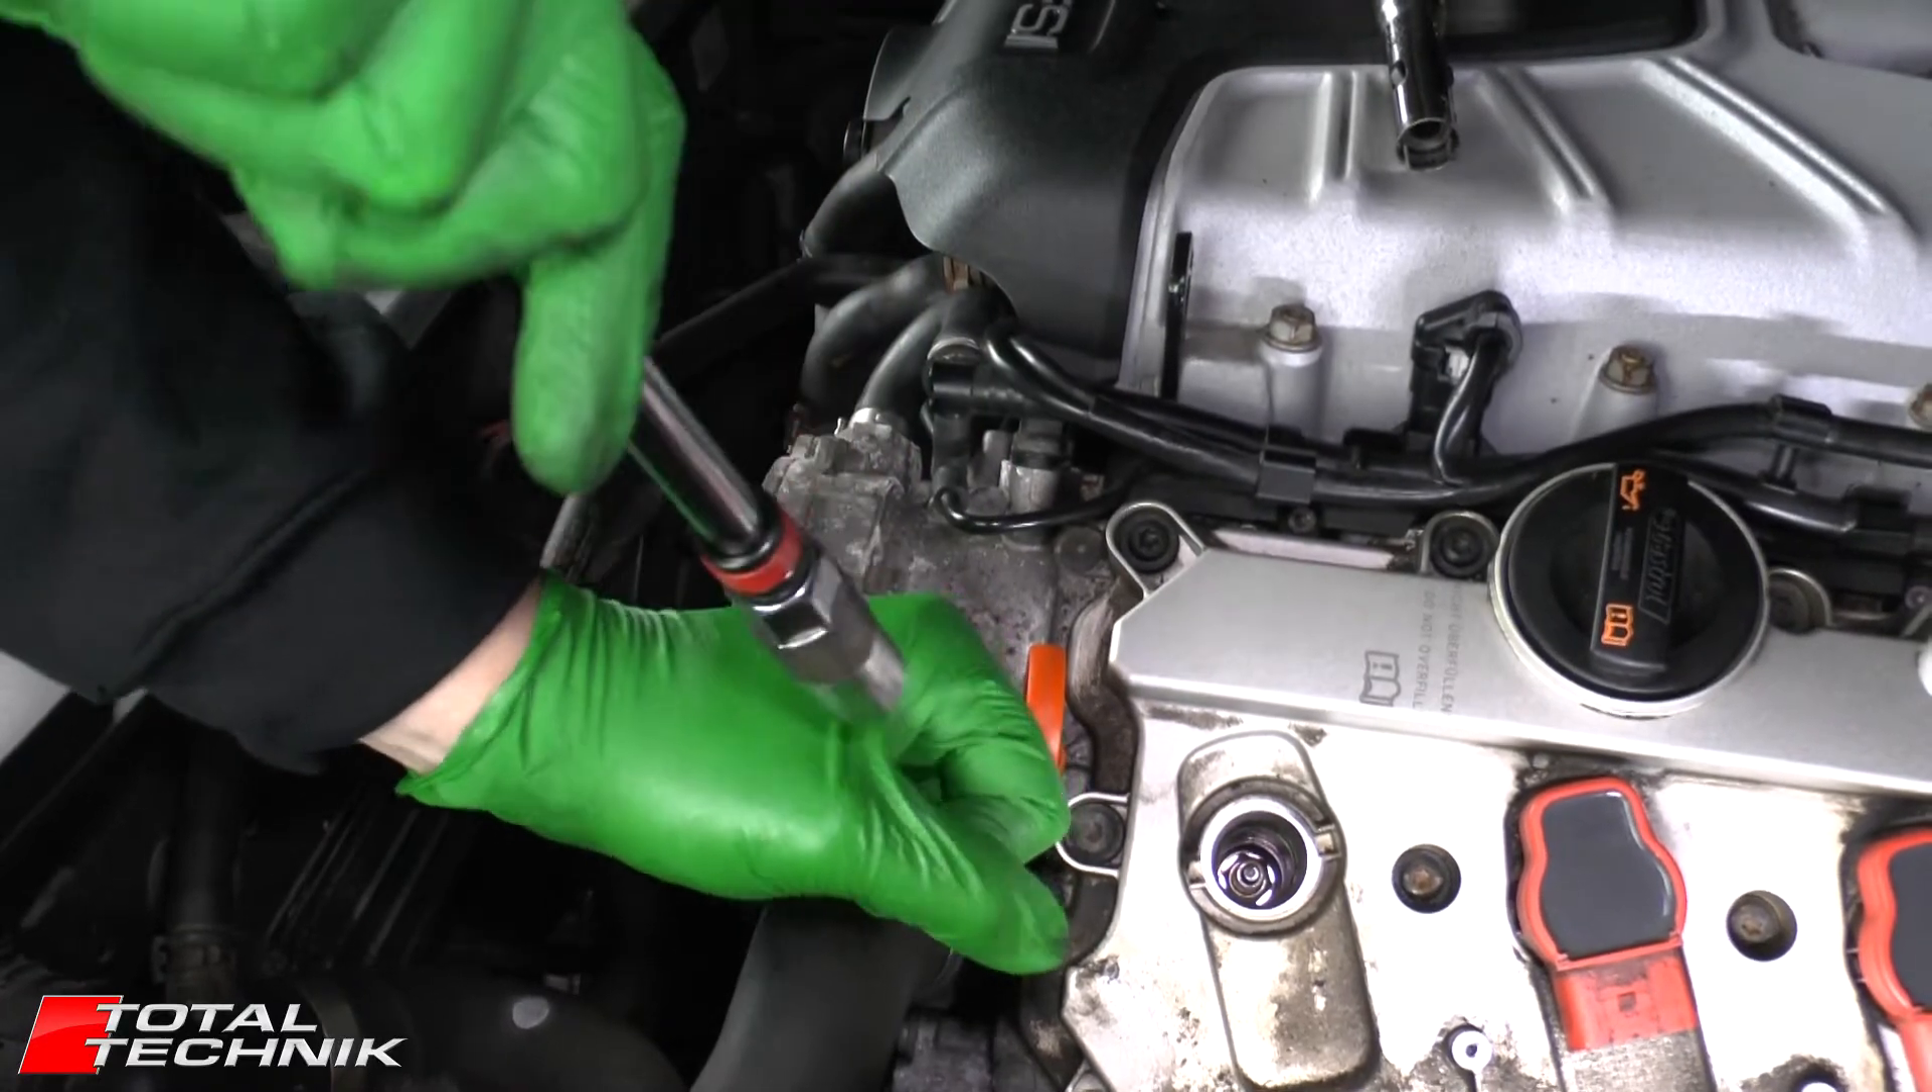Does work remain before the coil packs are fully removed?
Yes.